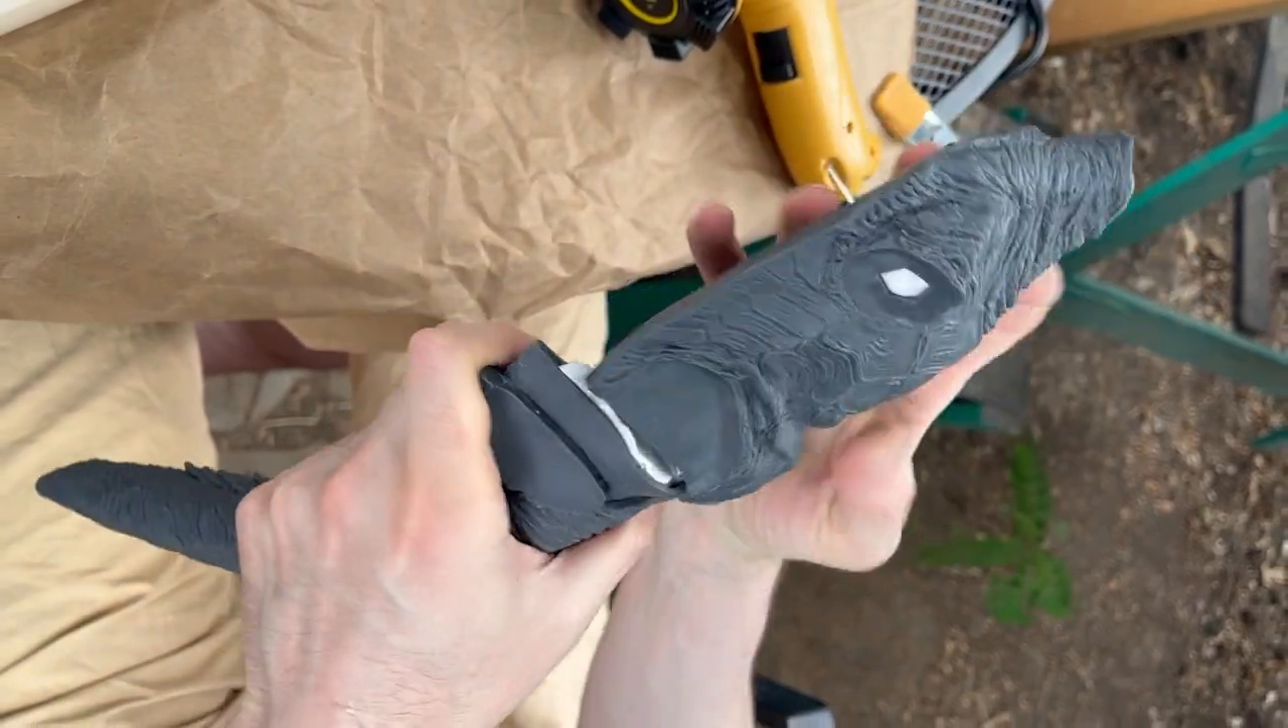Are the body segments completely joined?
No.